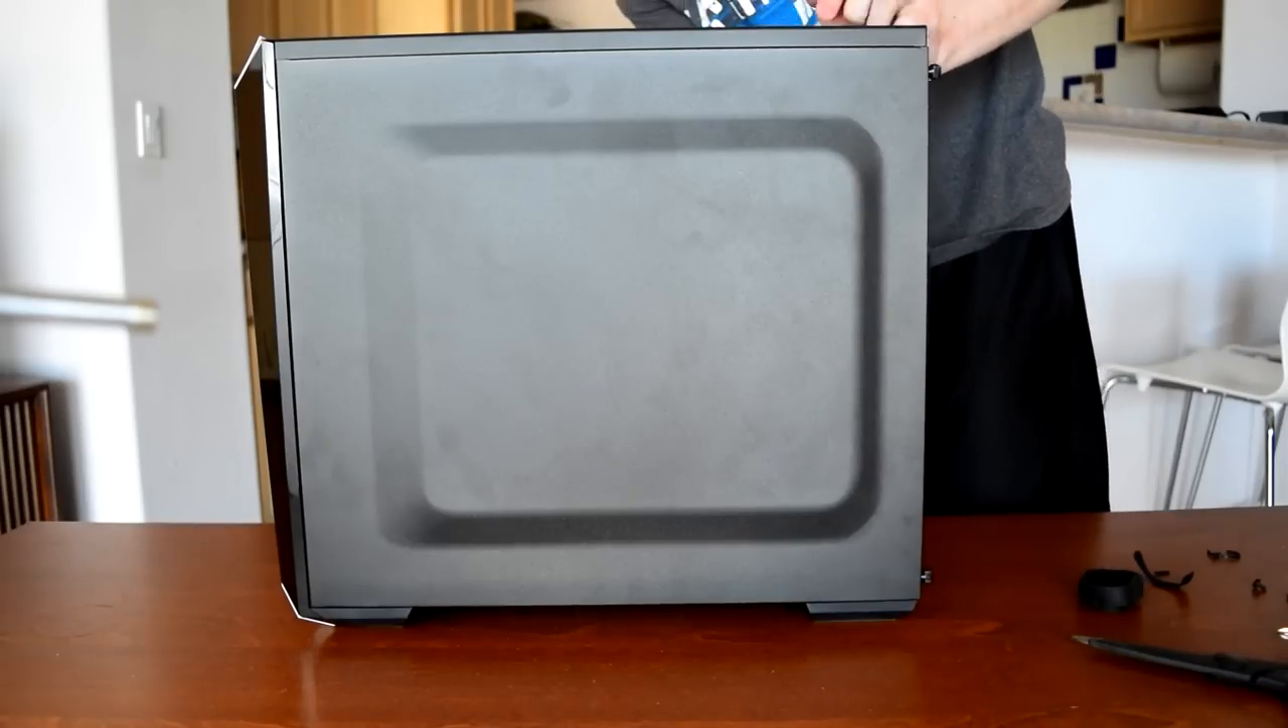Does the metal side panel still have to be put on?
No.